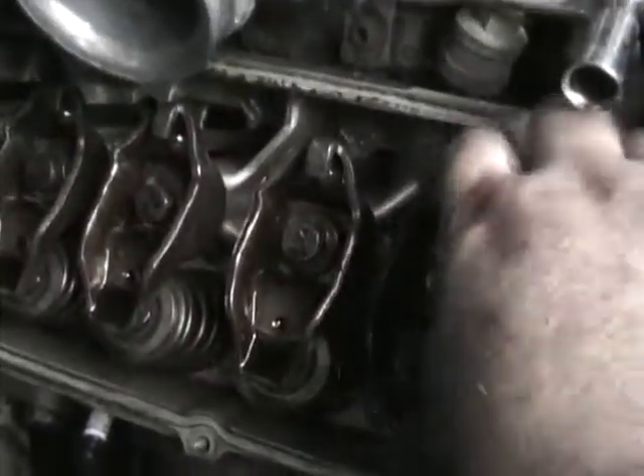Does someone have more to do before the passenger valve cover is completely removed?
No.